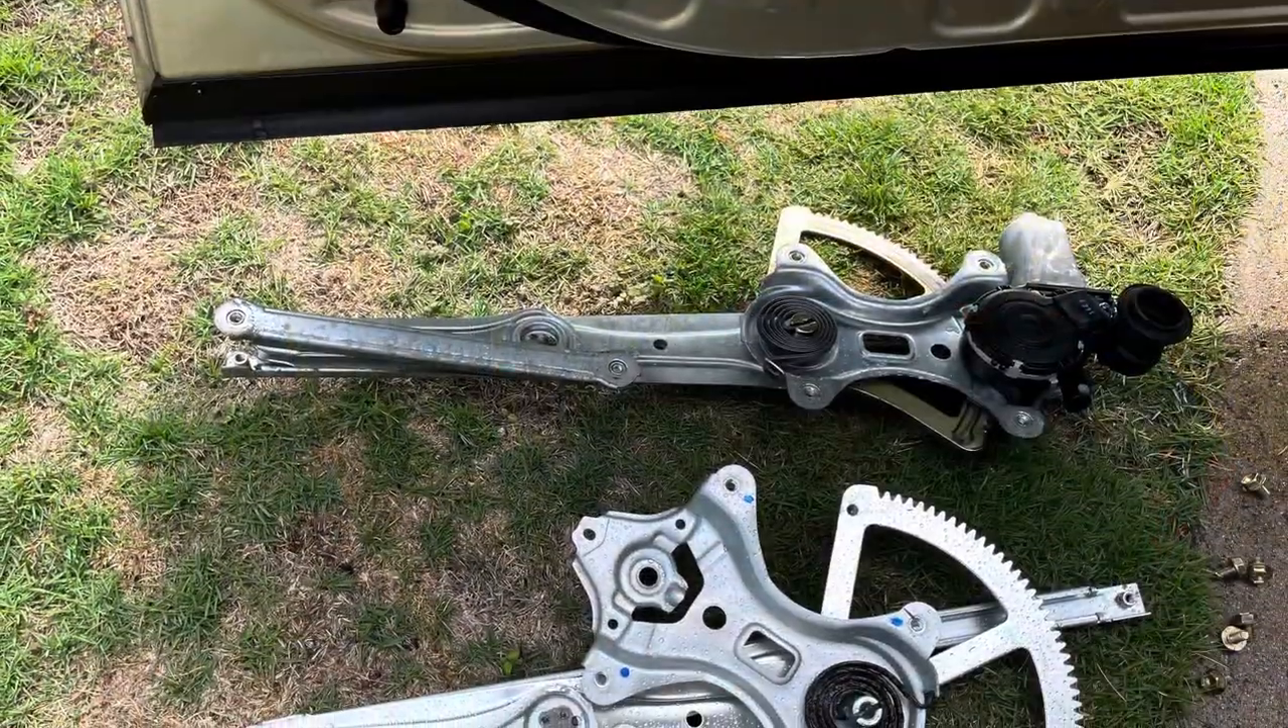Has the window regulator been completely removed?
Yes.